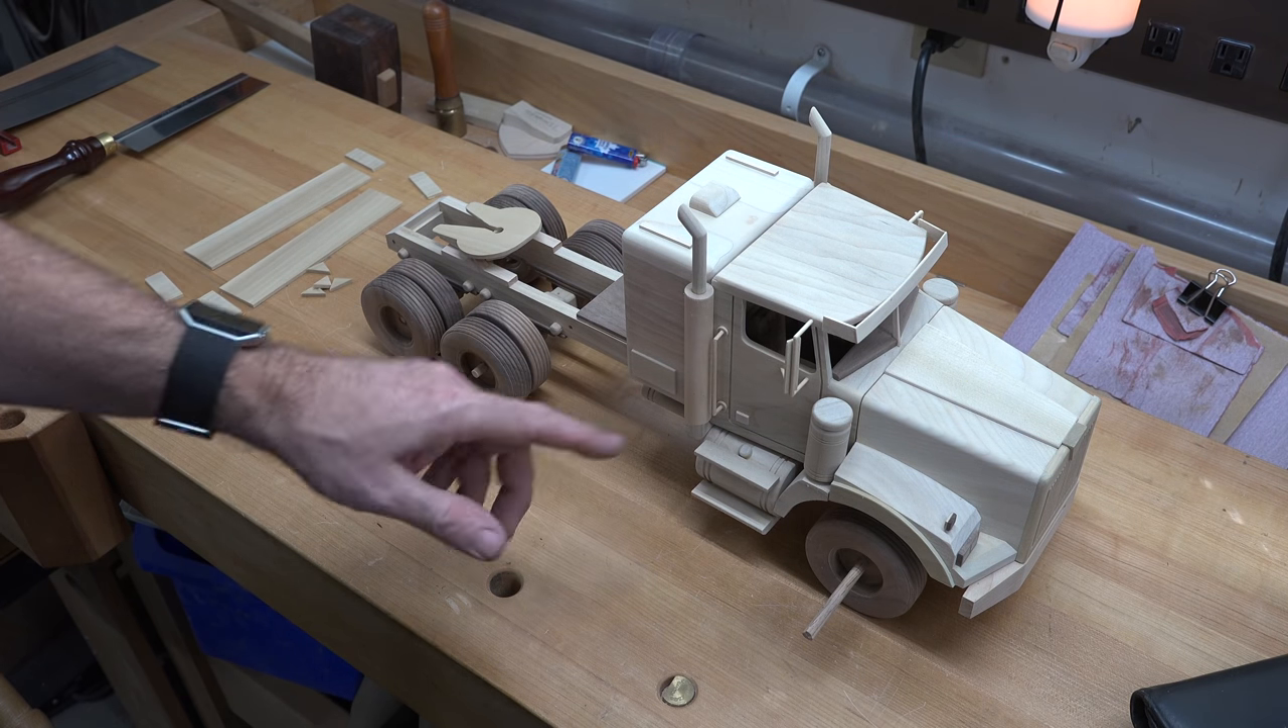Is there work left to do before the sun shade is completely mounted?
No.